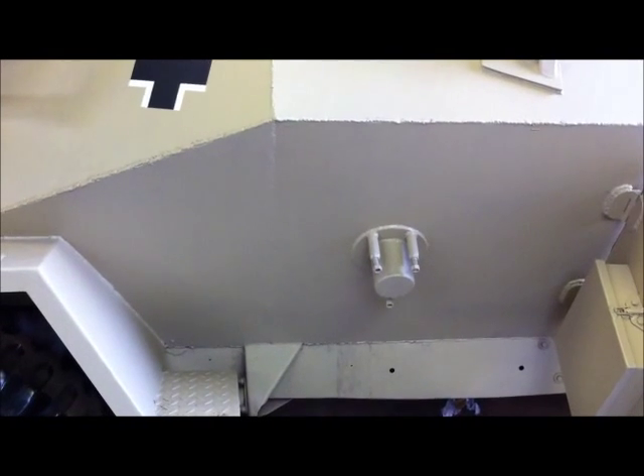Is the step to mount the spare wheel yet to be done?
Yes.